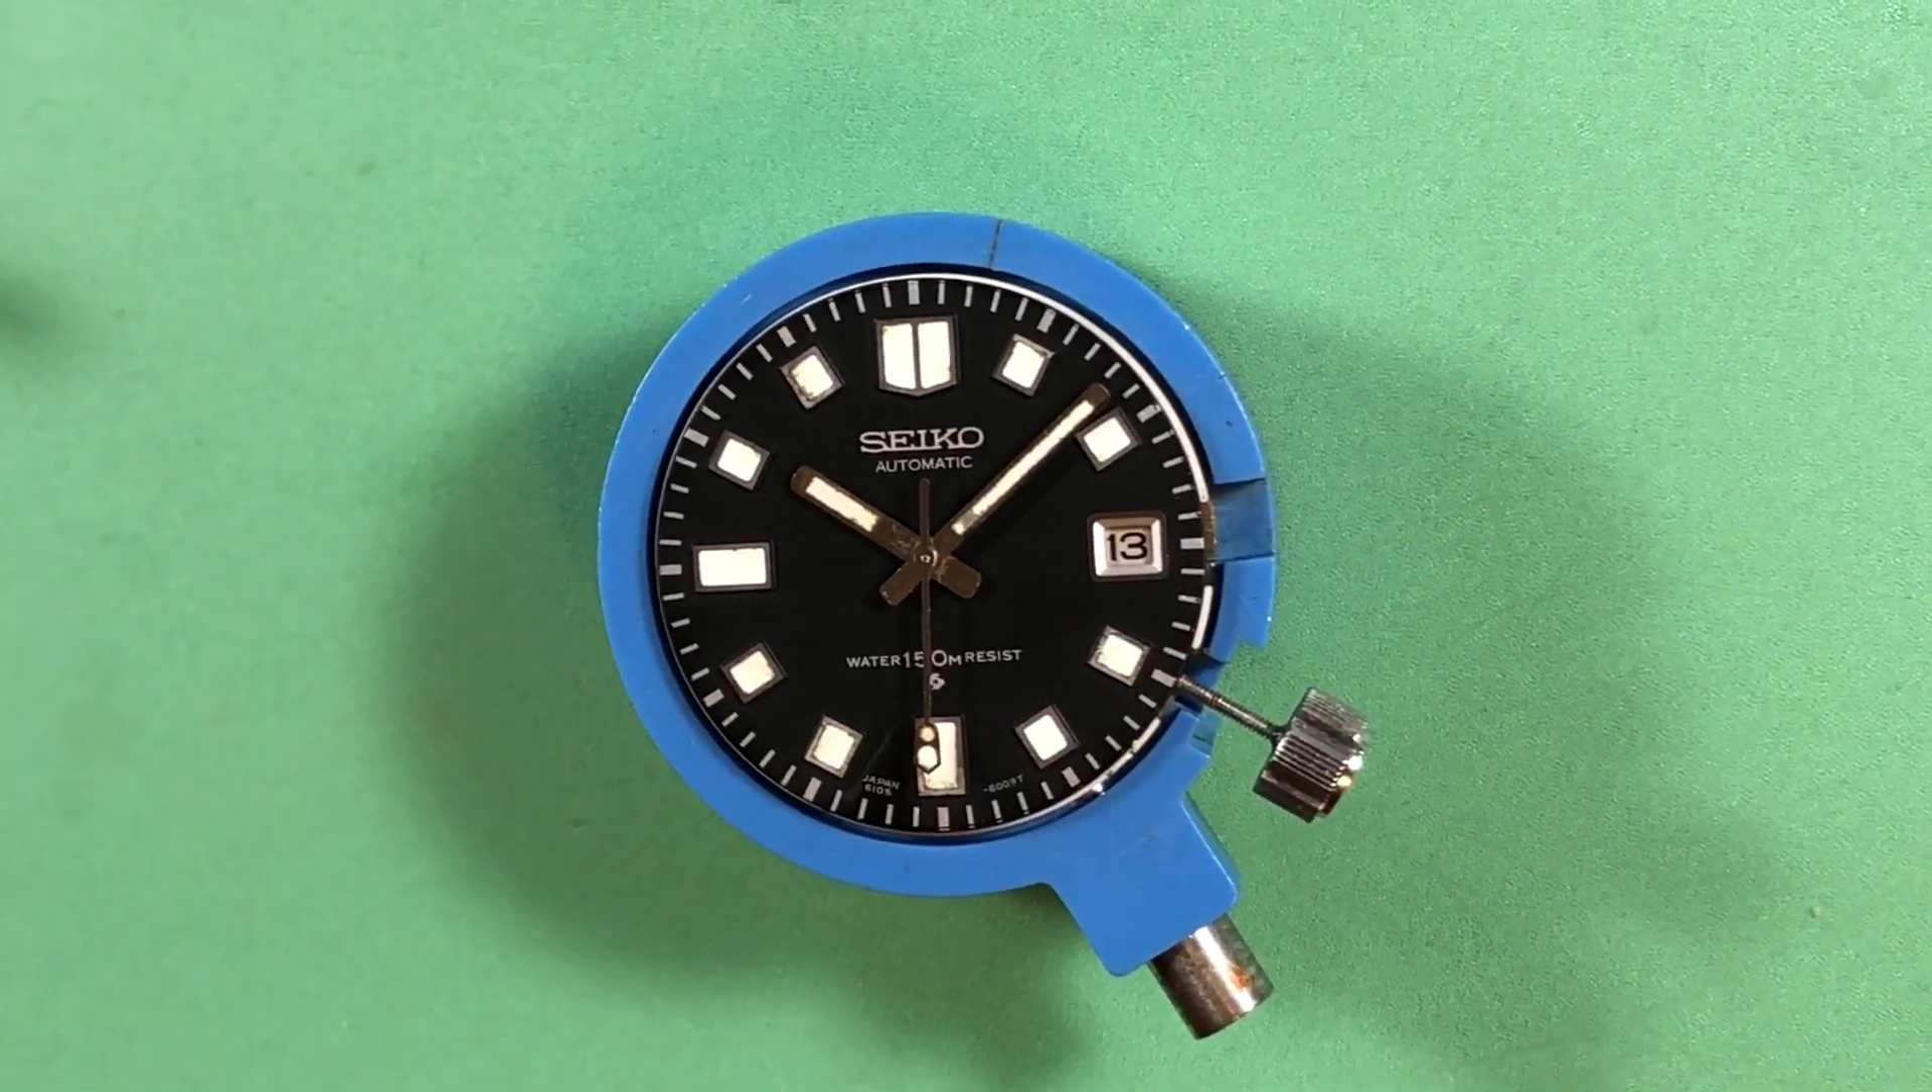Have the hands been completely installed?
Yes.